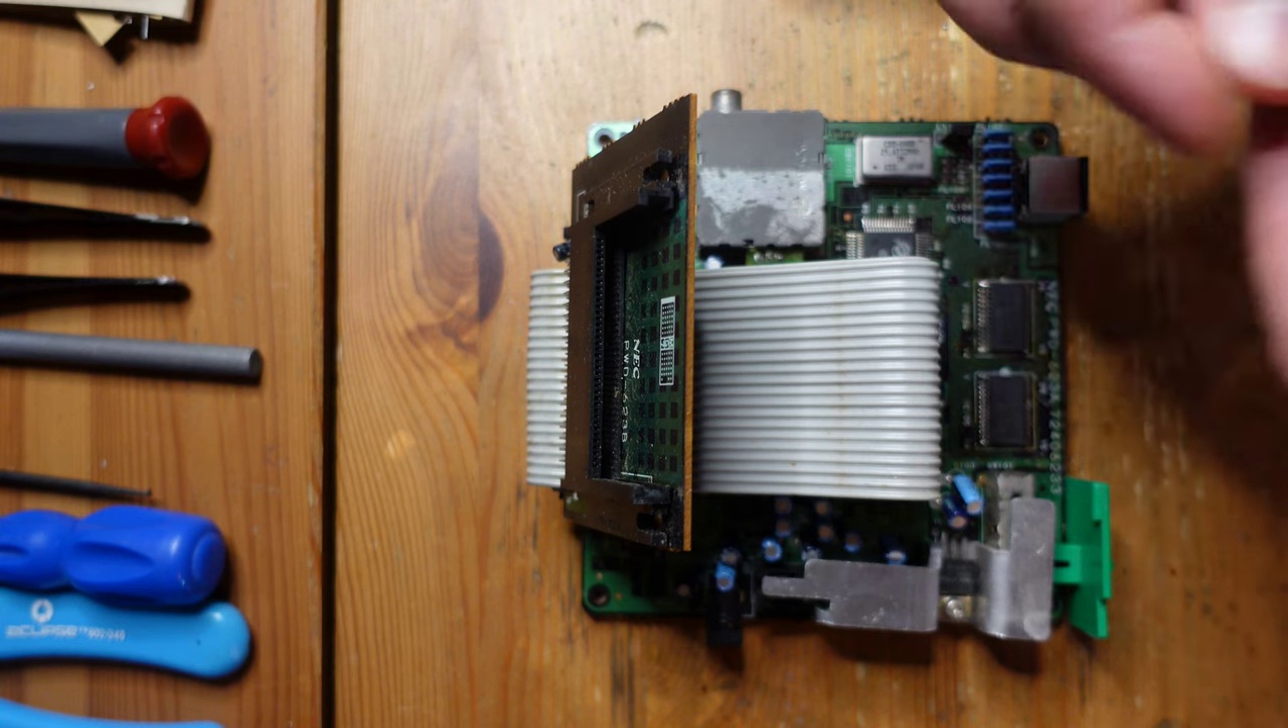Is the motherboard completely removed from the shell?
Yes.